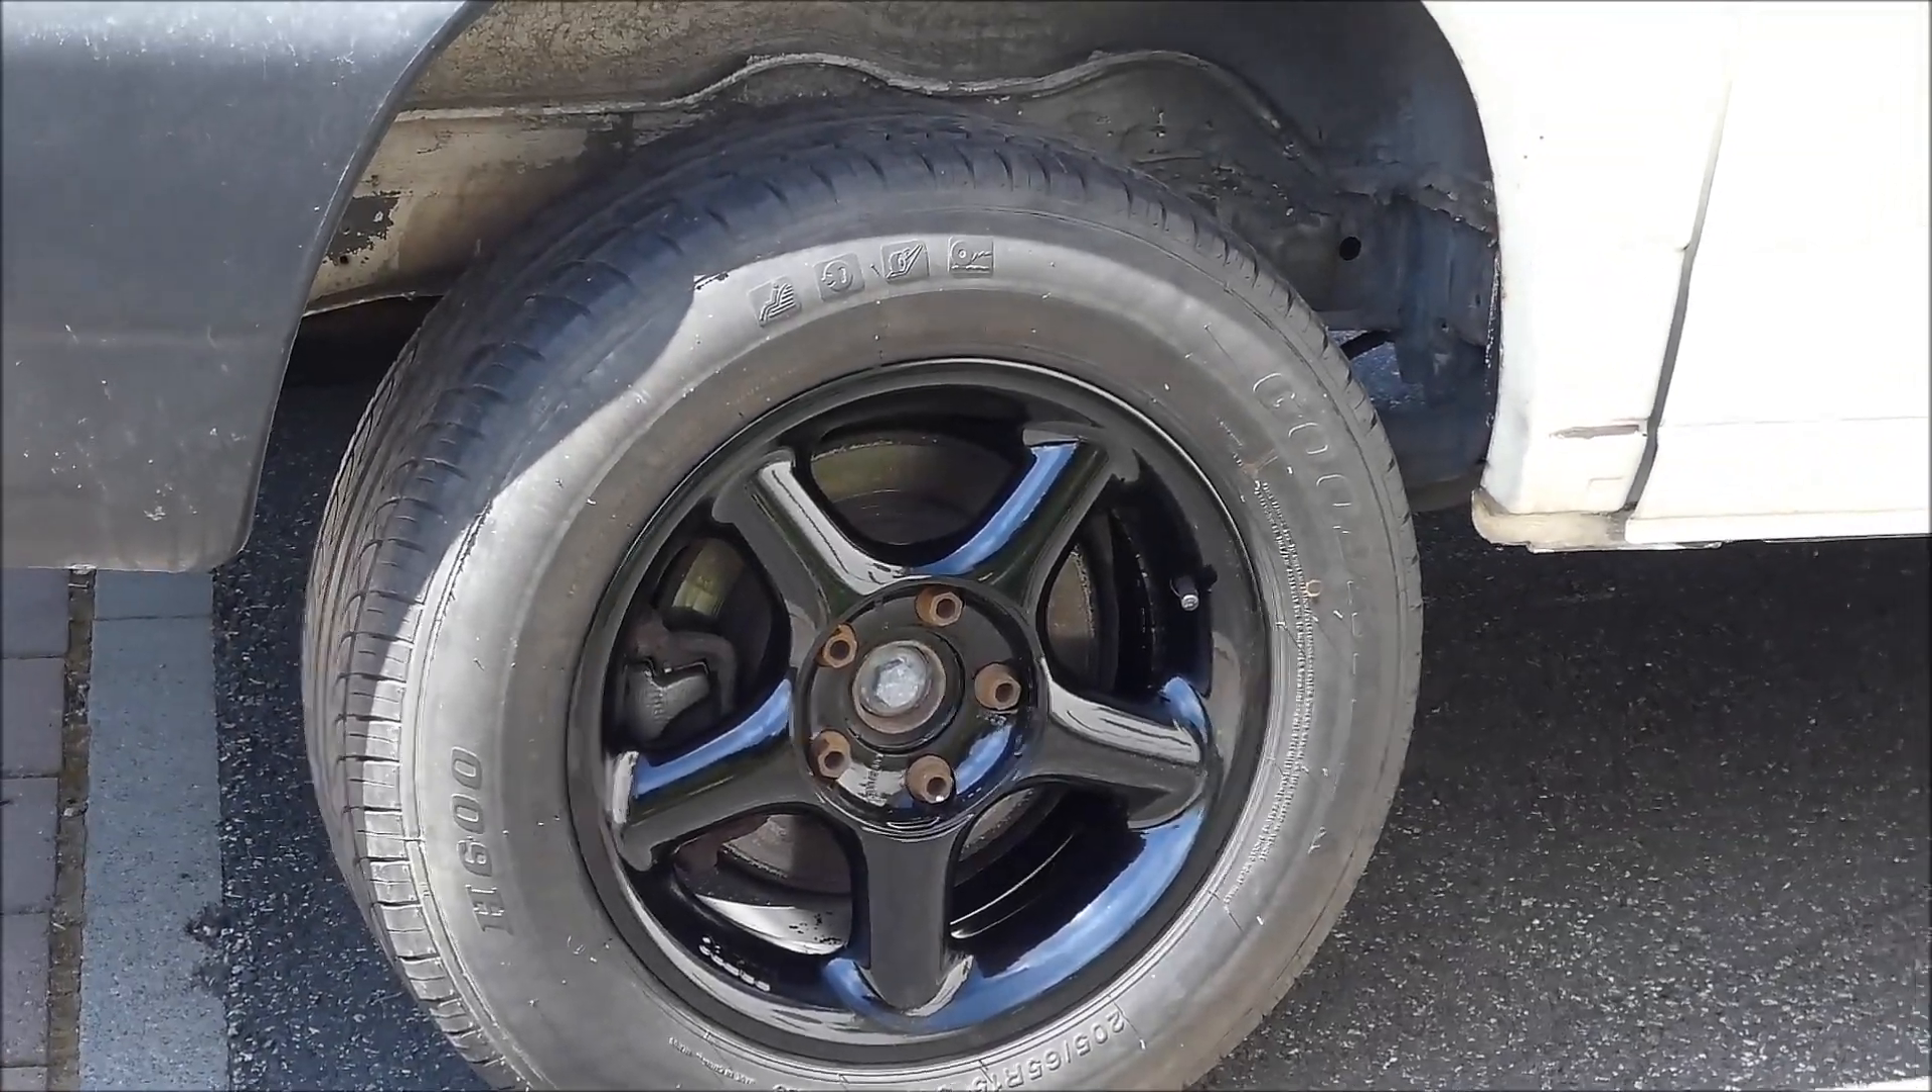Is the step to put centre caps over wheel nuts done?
No.